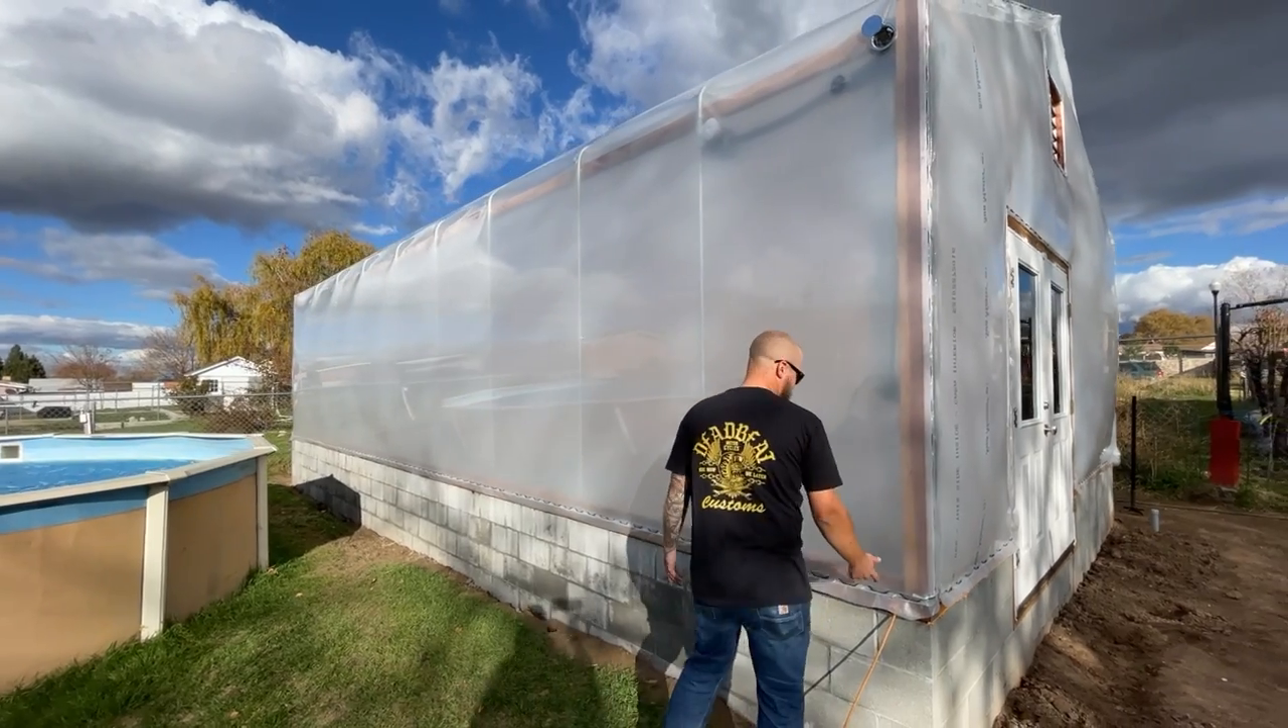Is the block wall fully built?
Yes.